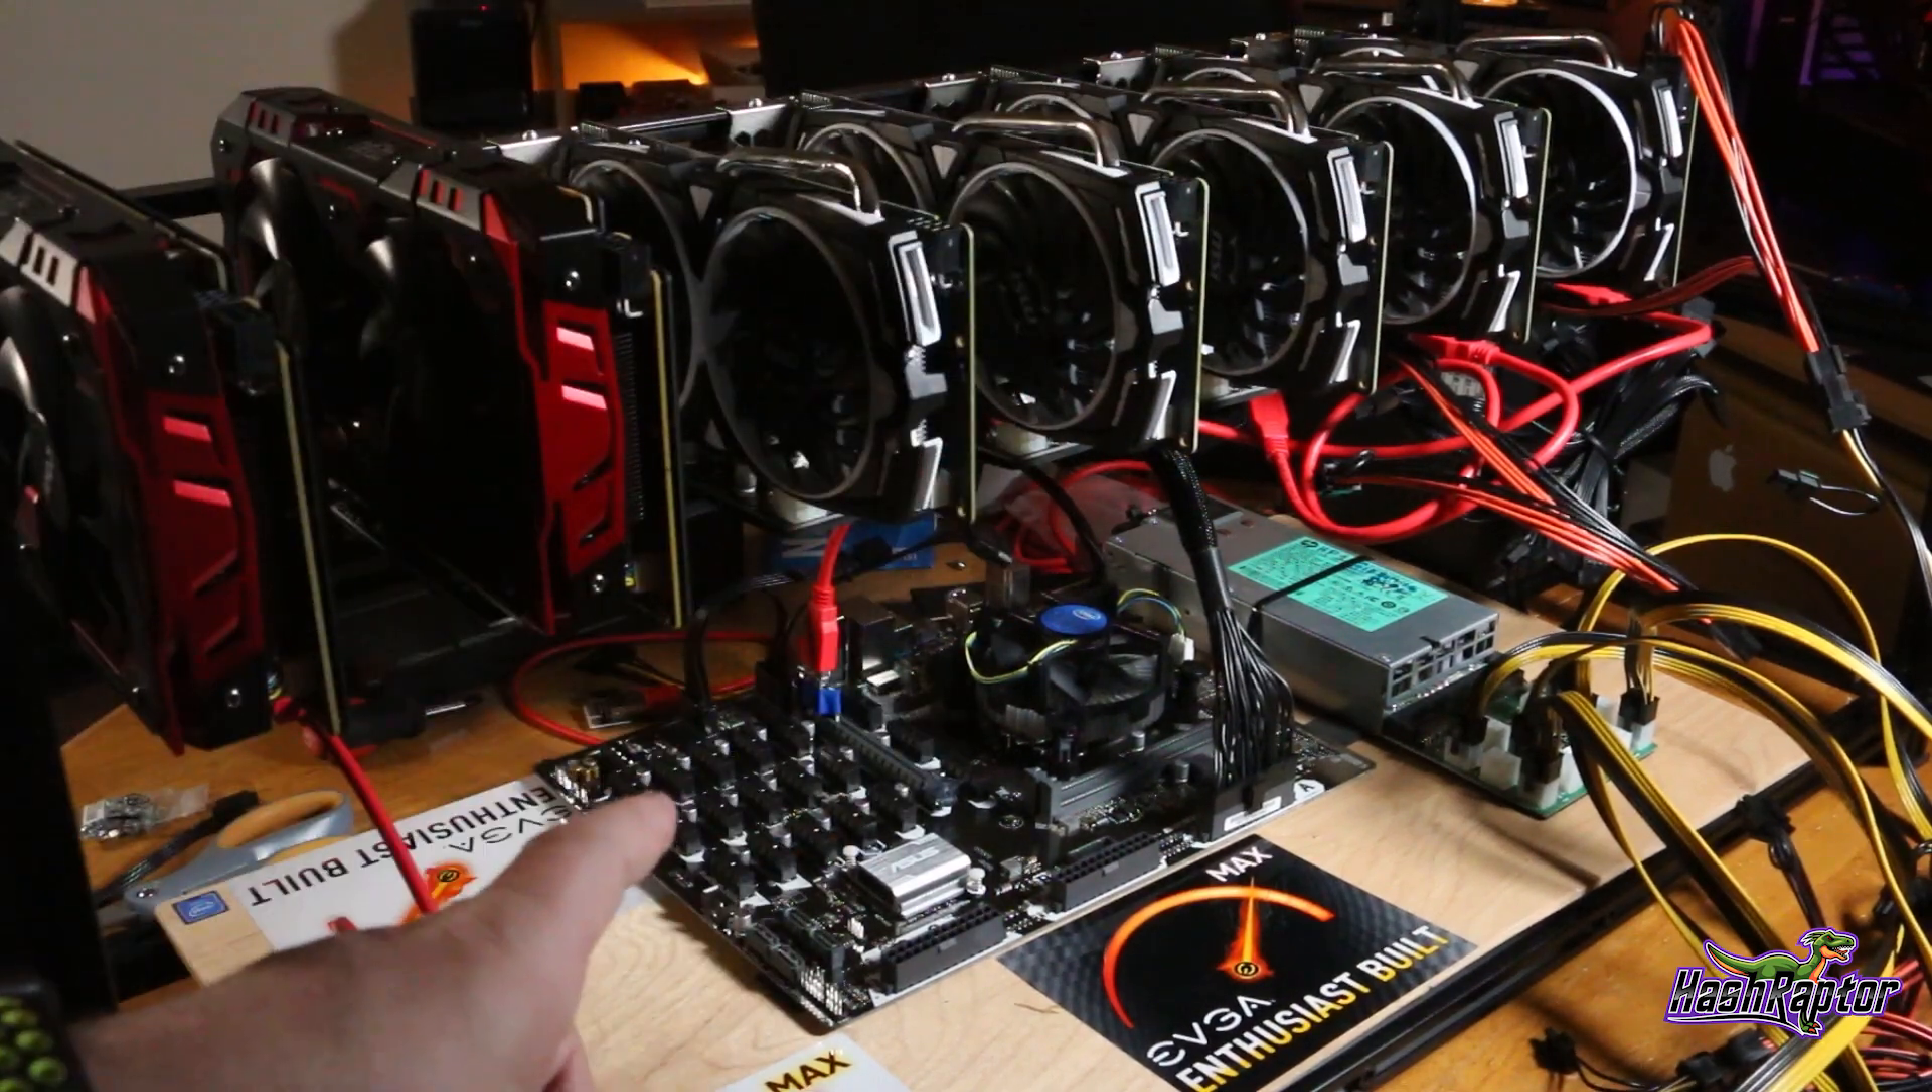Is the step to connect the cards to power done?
No.